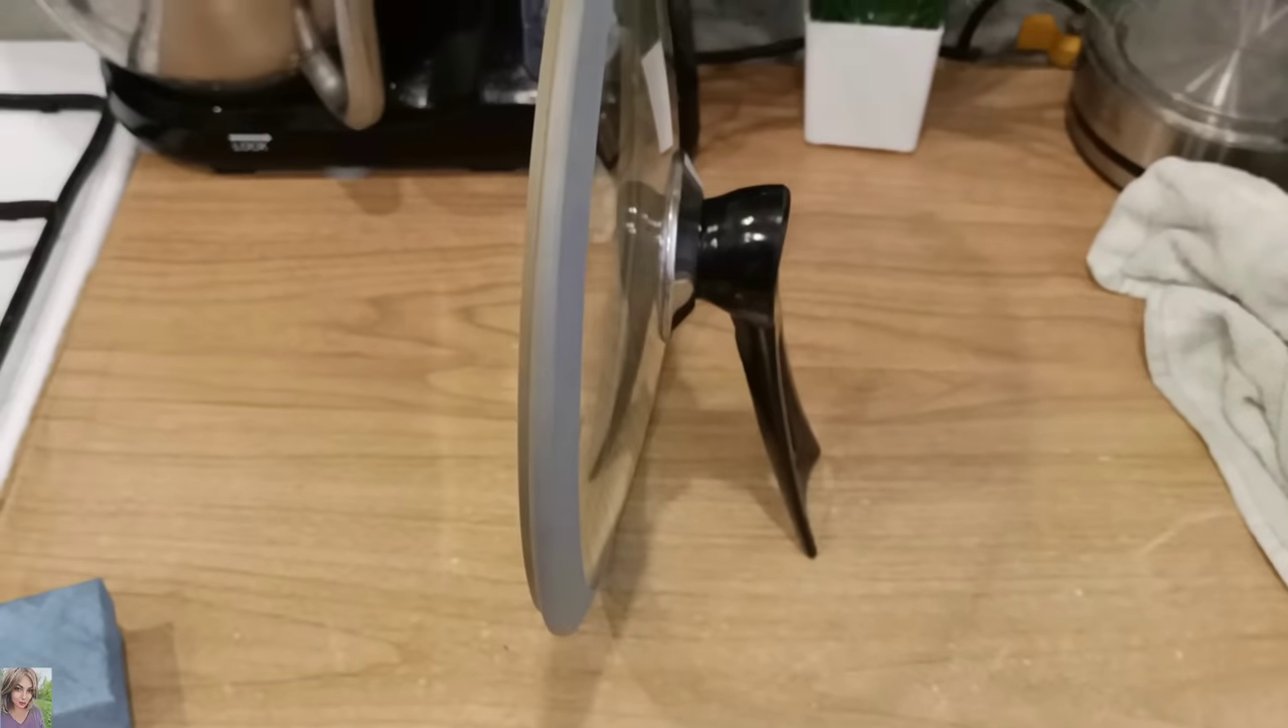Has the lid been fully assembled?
Yes.